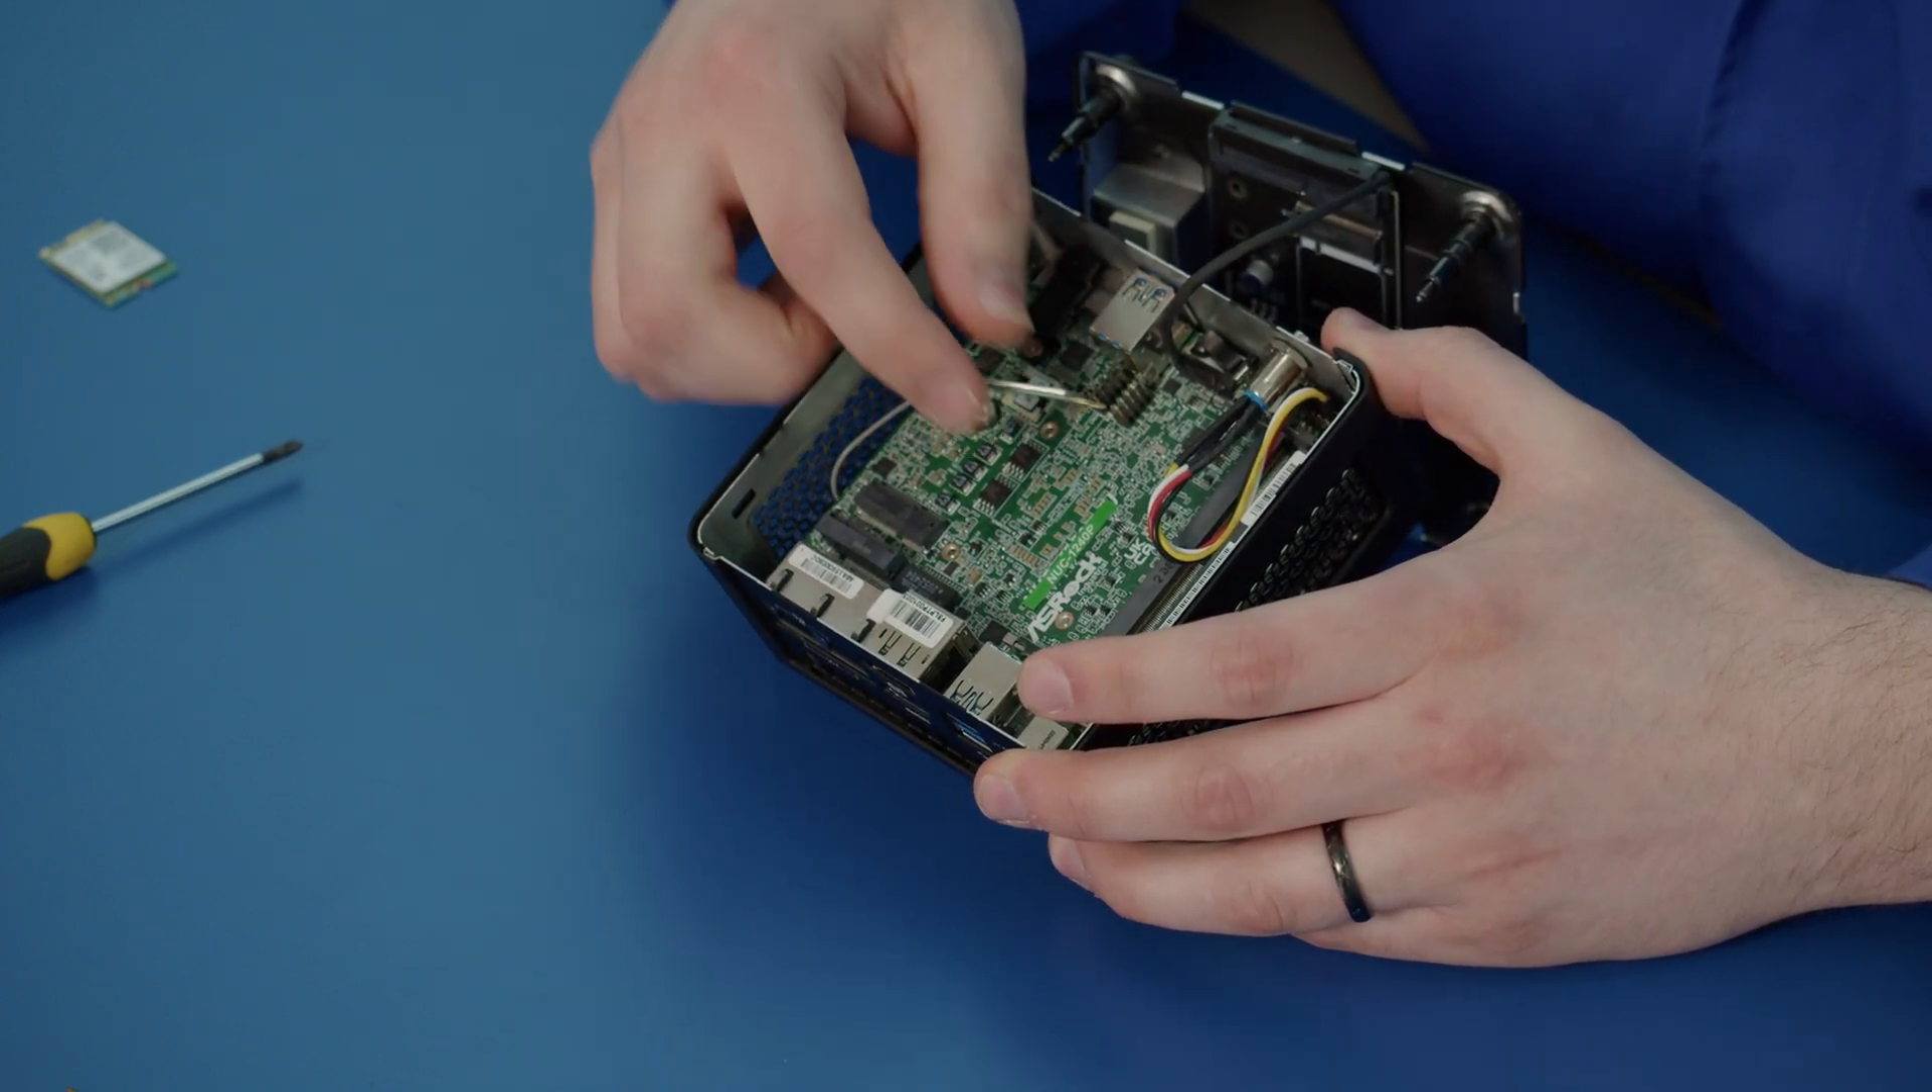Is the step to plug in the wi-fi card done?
No.